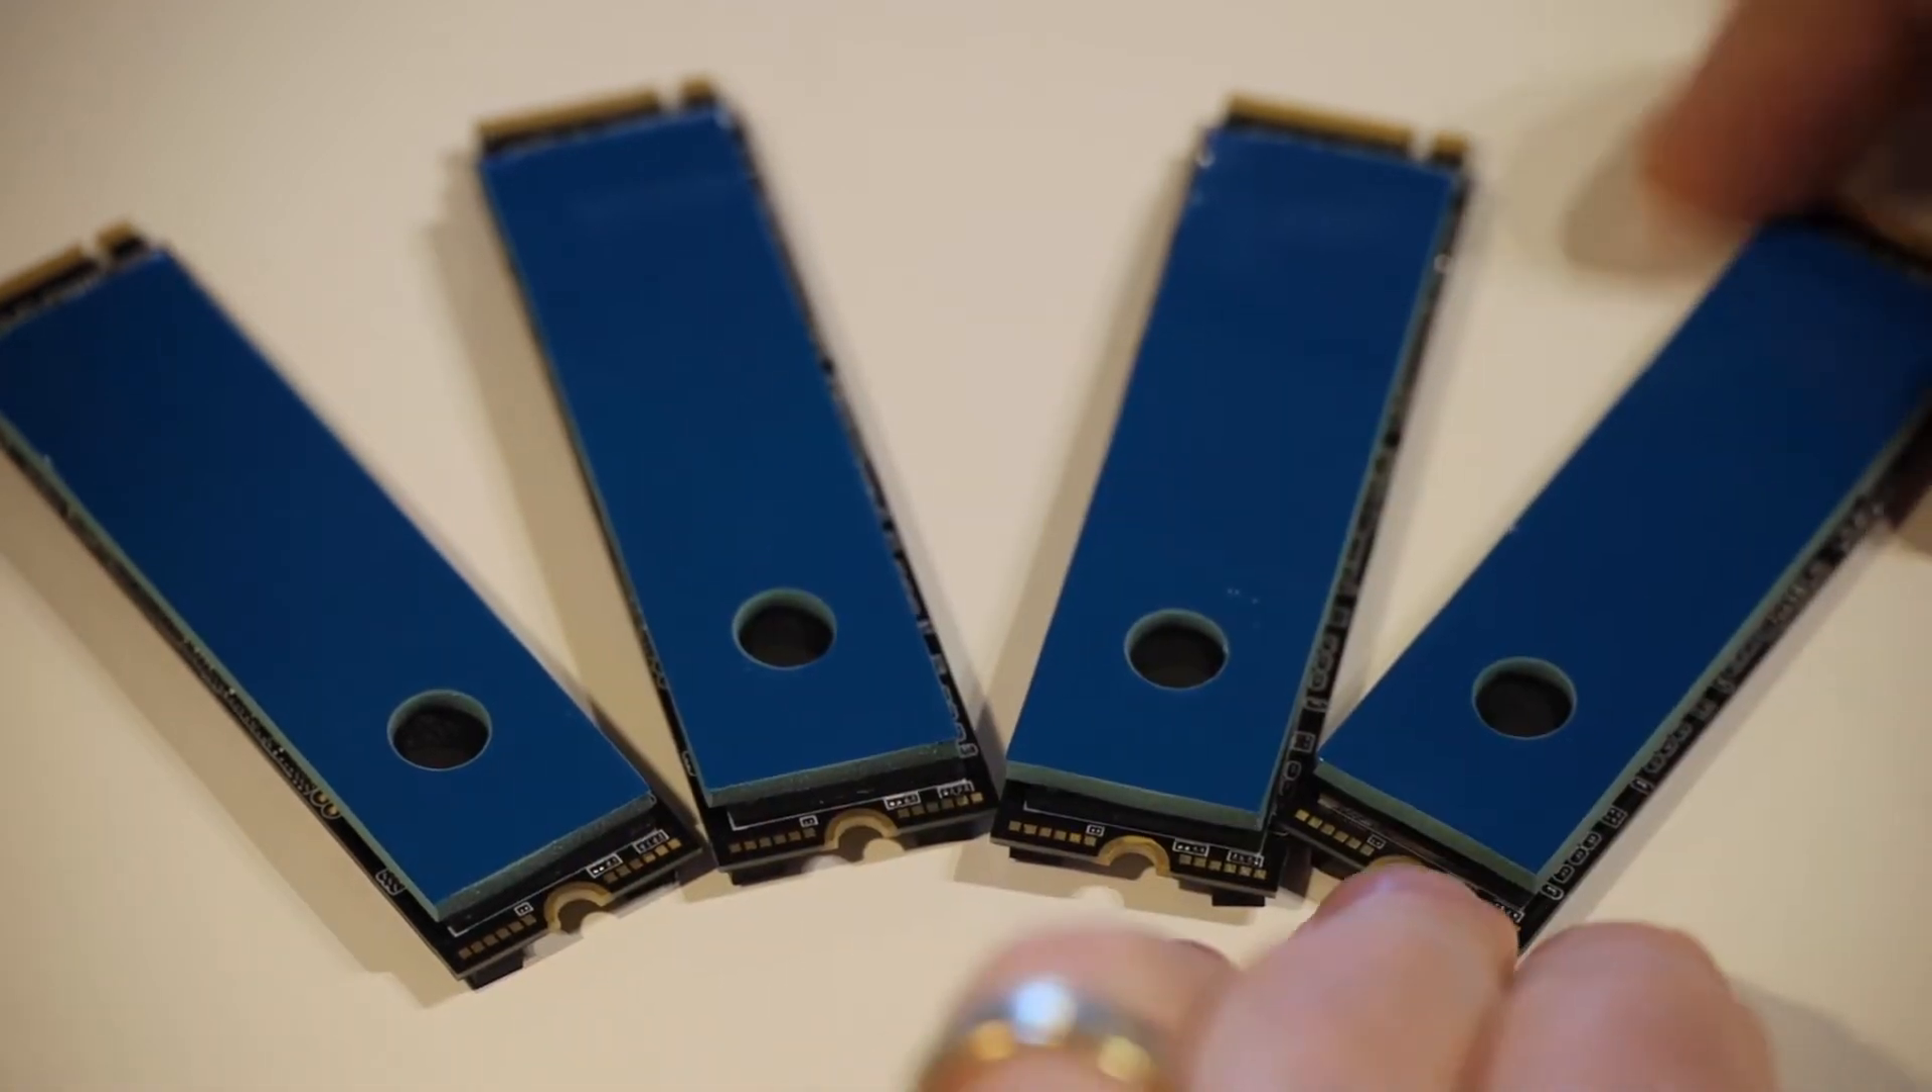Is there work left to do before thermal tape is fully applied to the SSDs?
No.